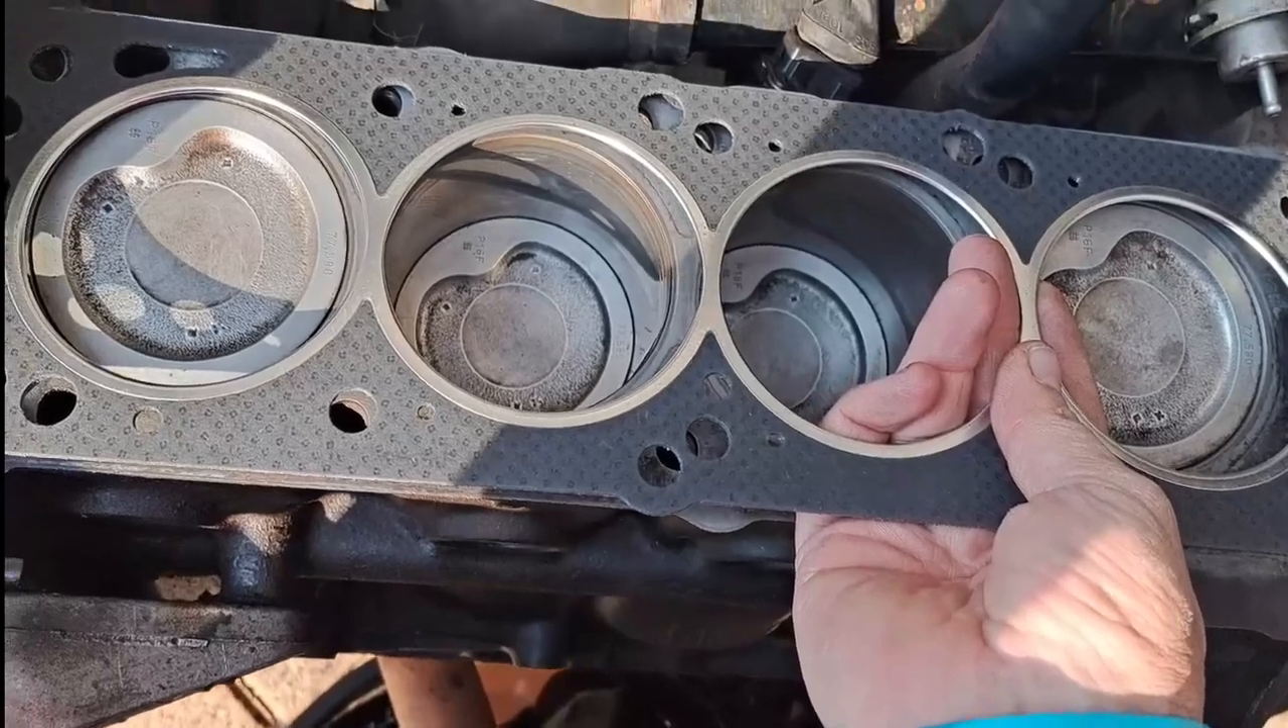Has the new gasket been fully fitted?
No.